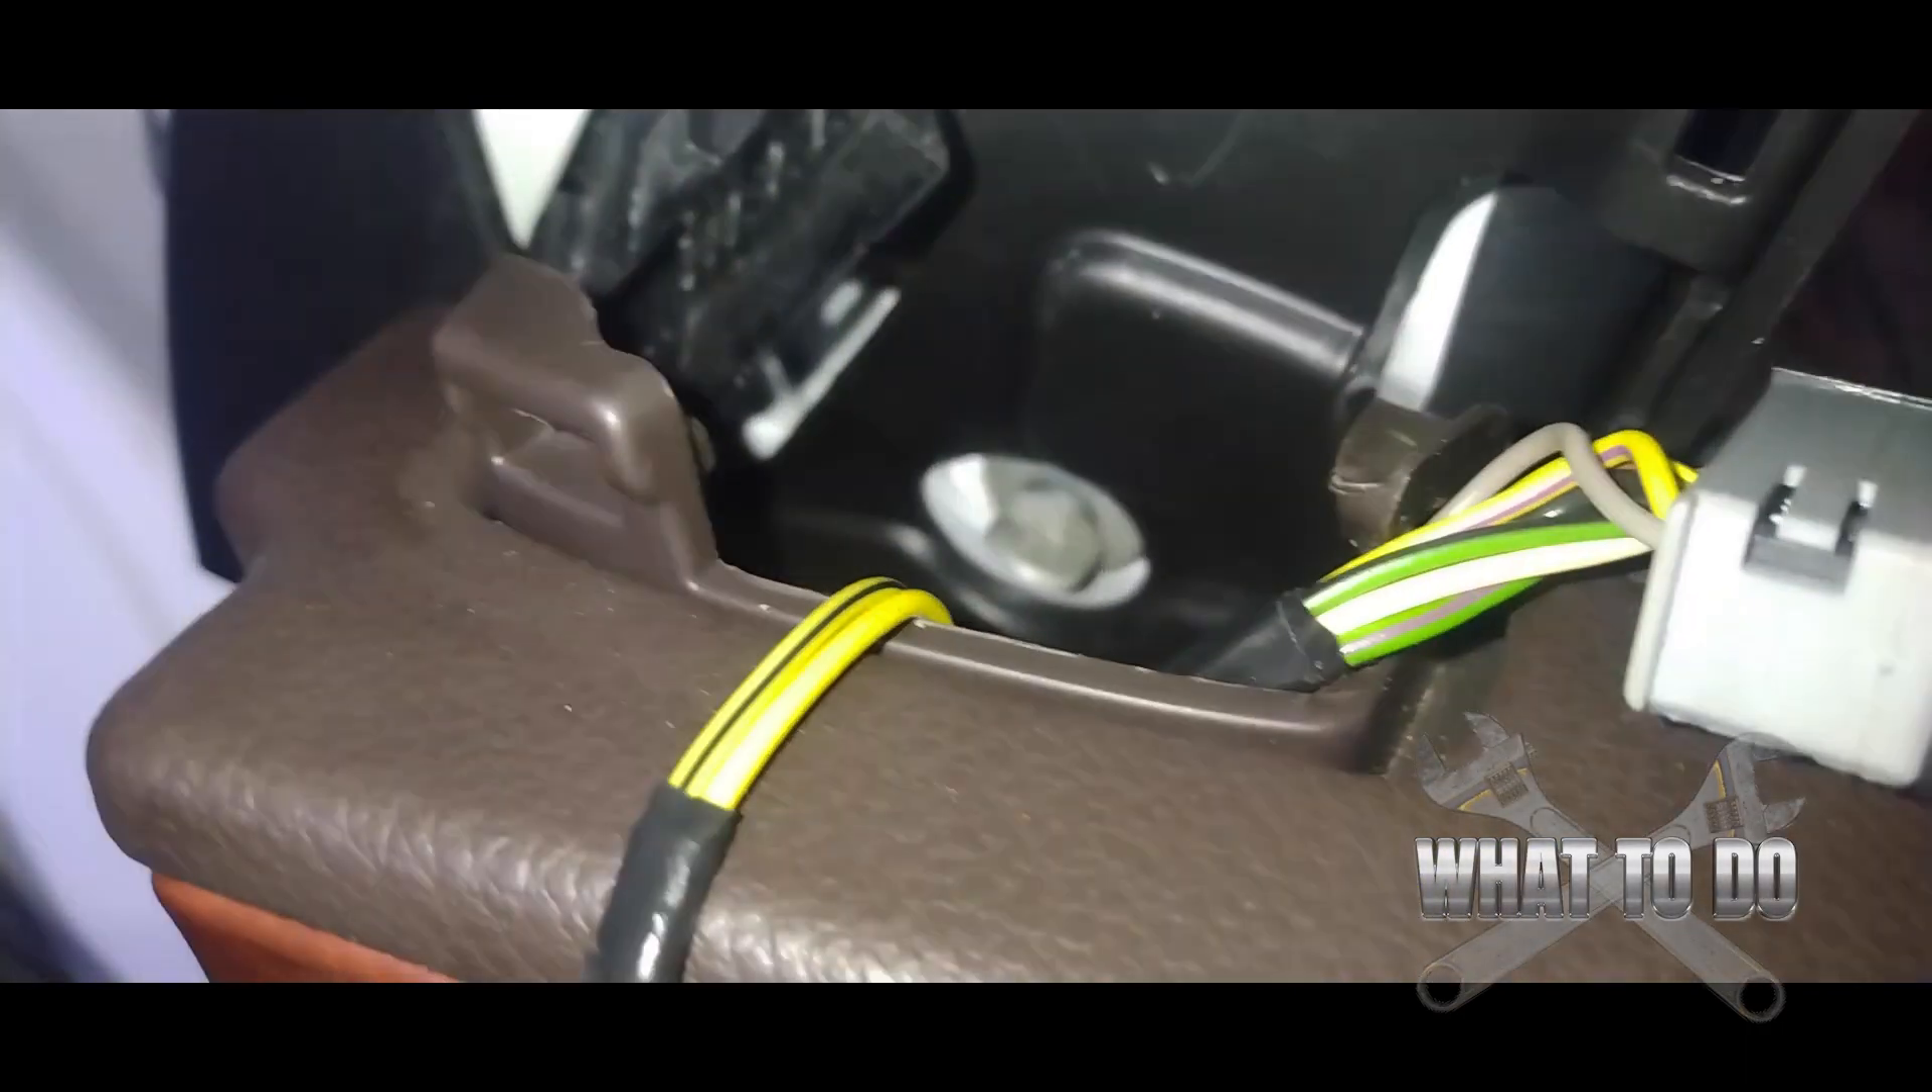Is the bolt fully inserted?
Yes.